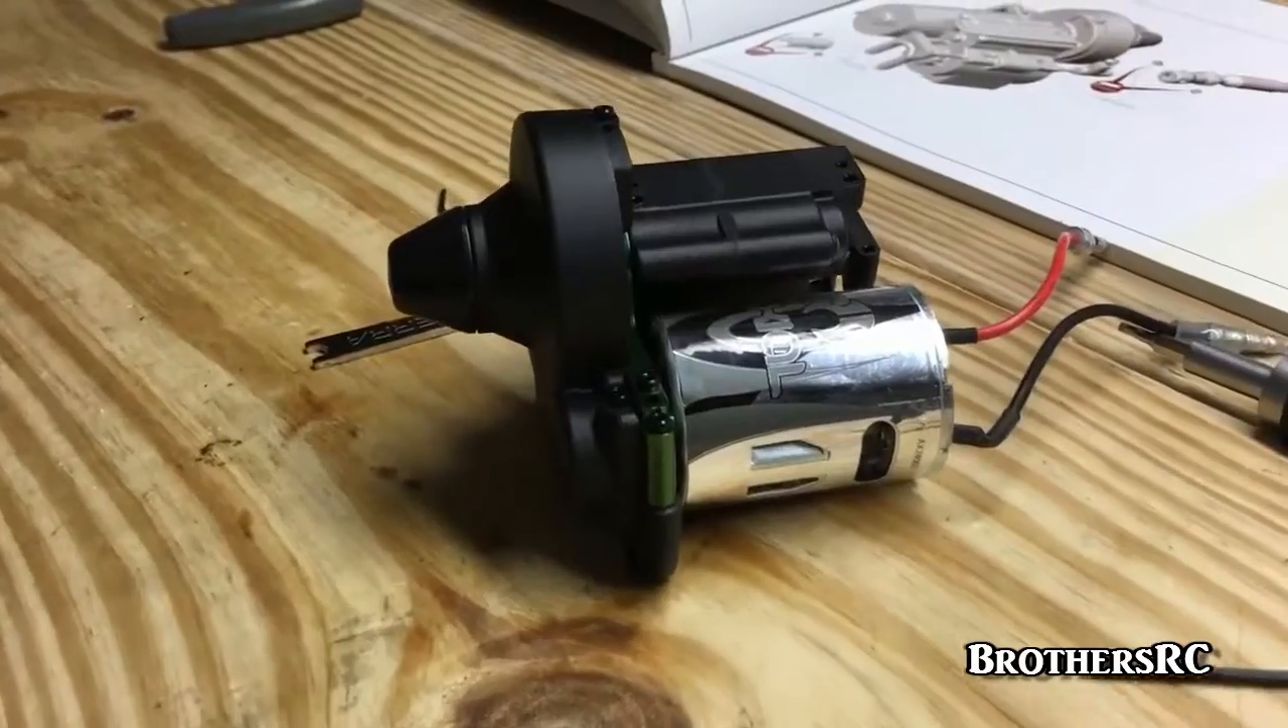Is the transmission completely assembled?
Yes.